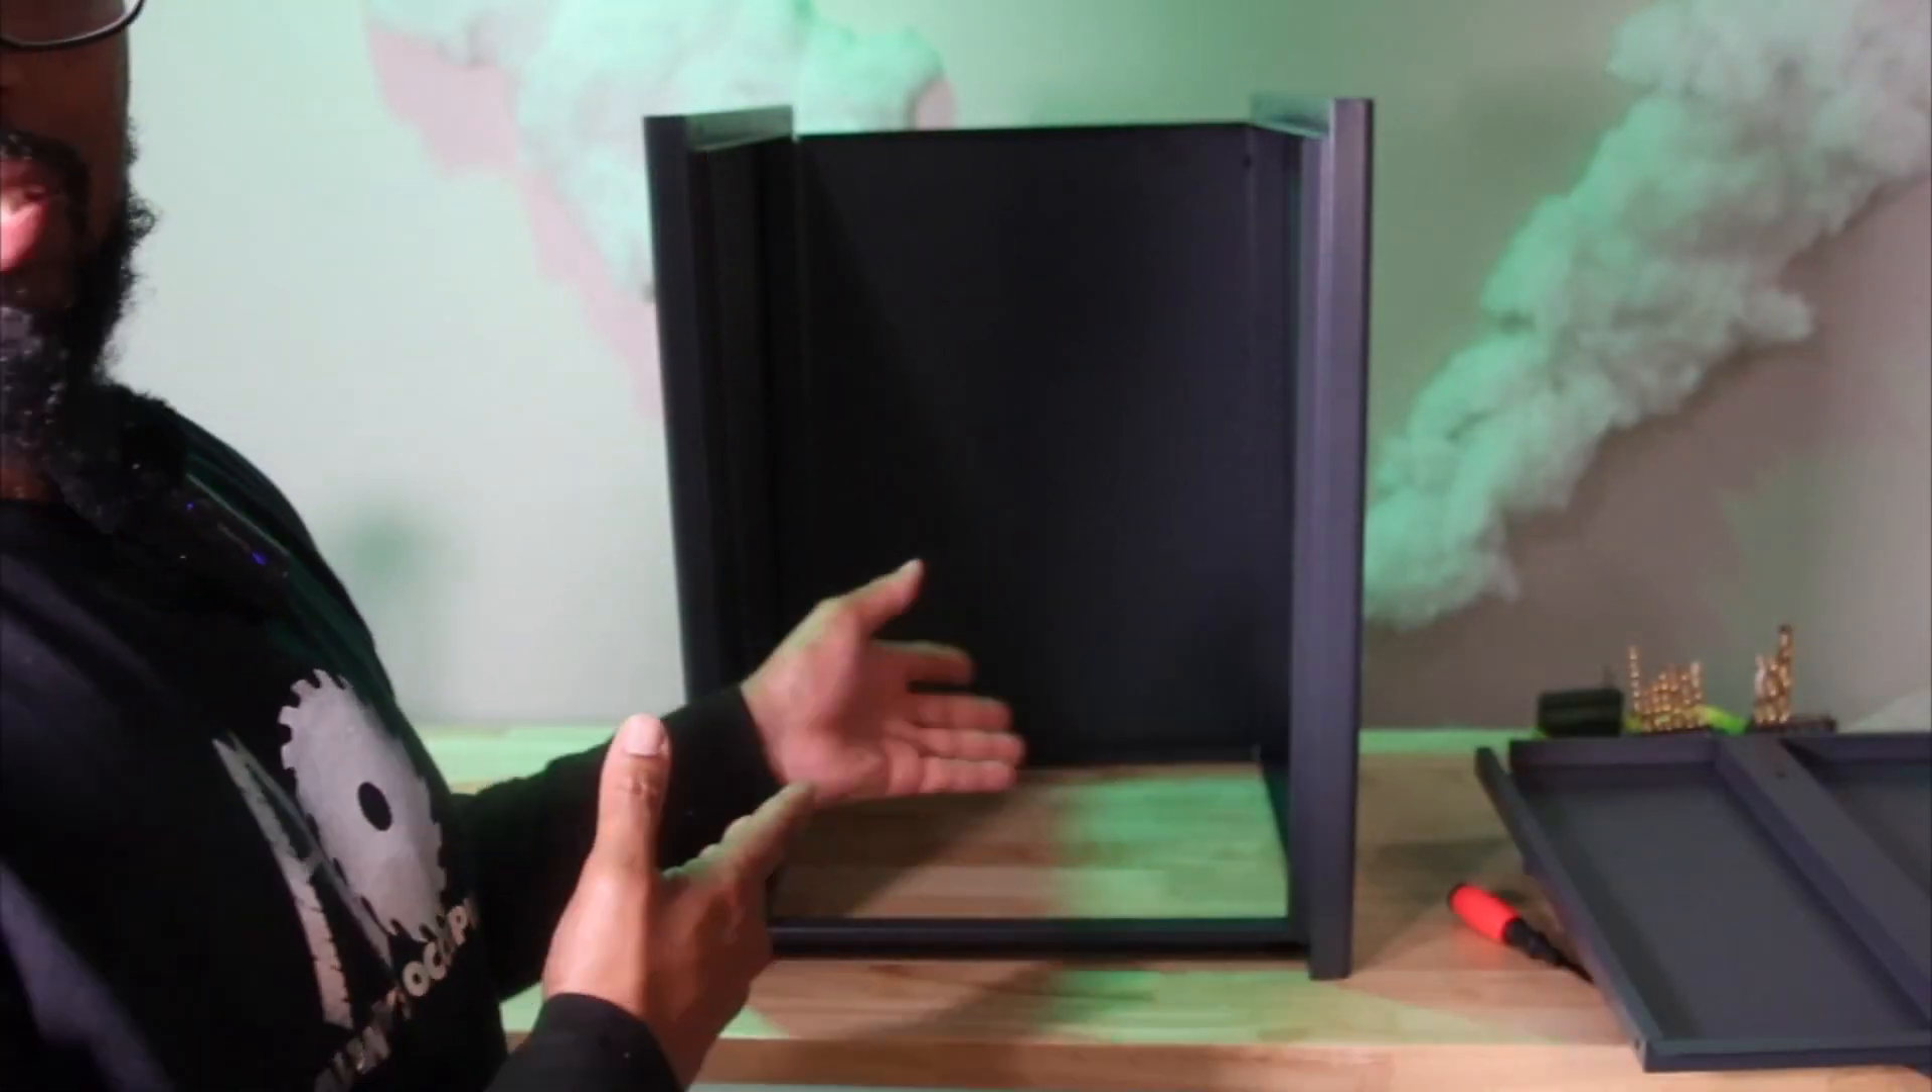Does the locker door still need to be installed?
Yes.